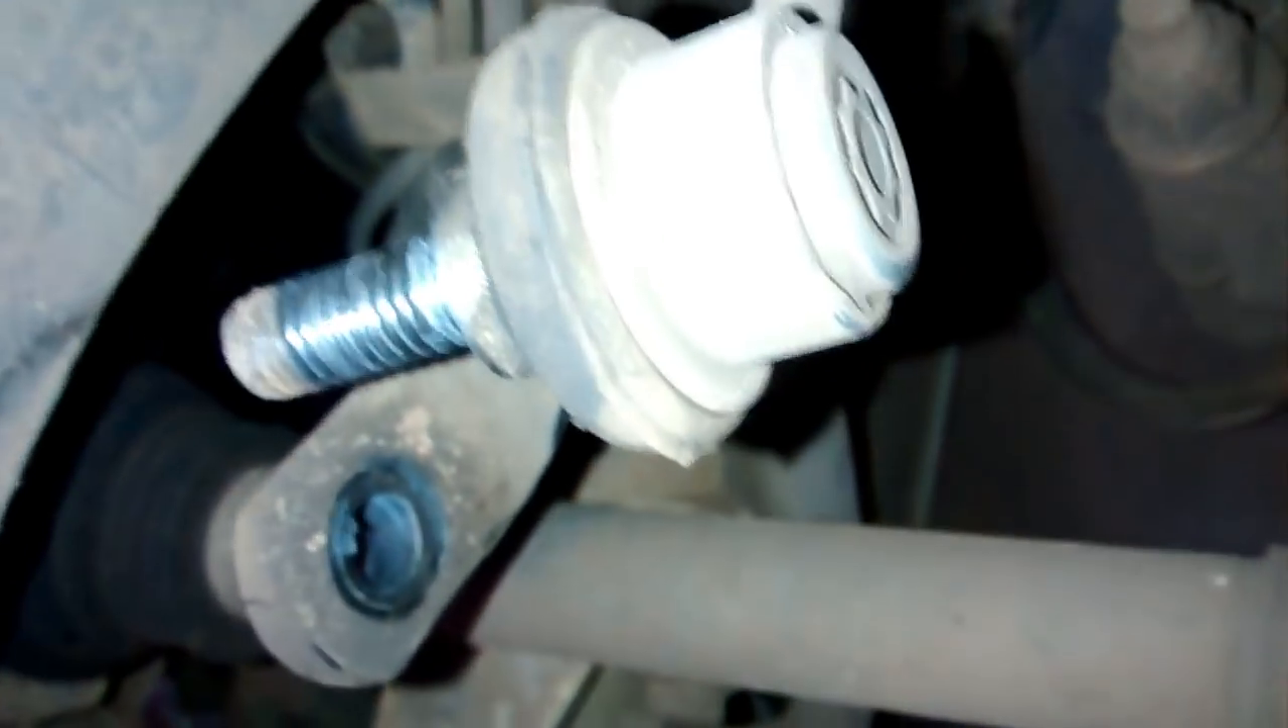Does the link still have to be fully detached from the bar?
No.